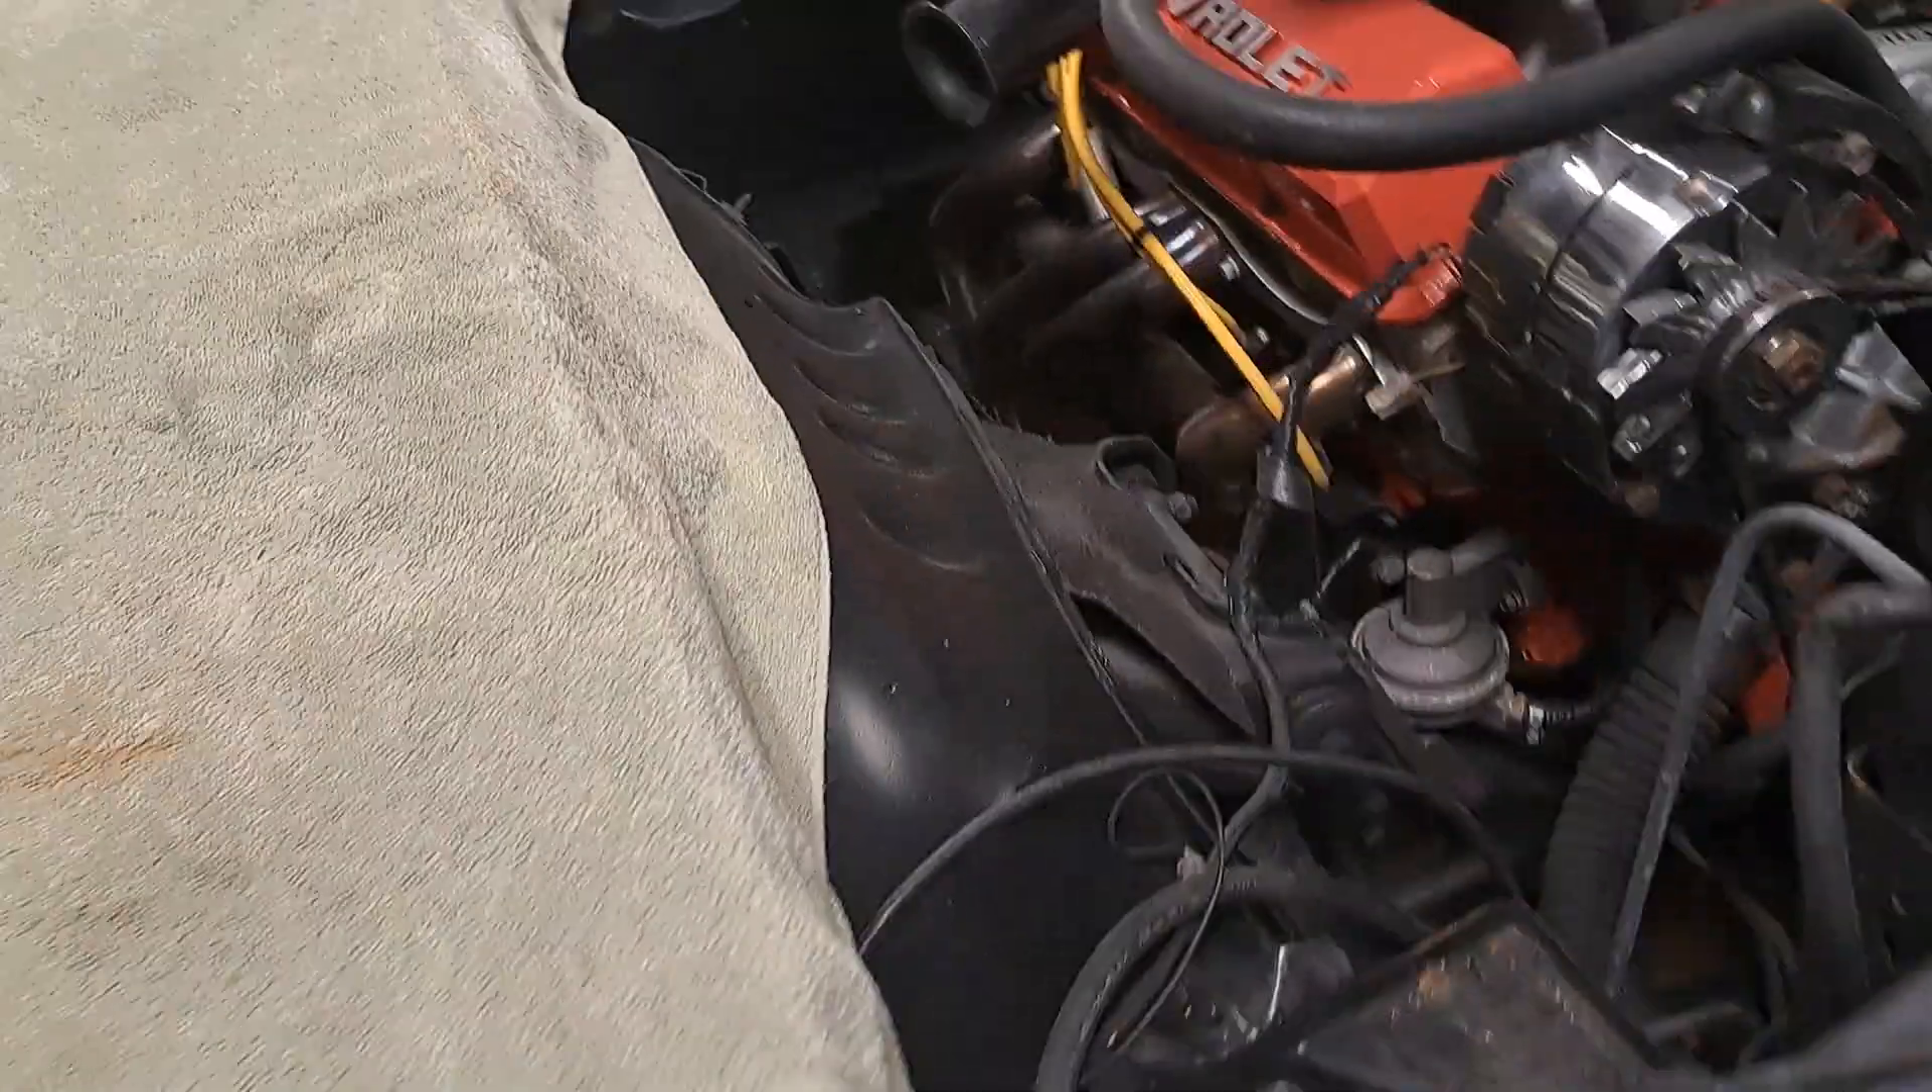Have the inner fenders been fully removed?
No.